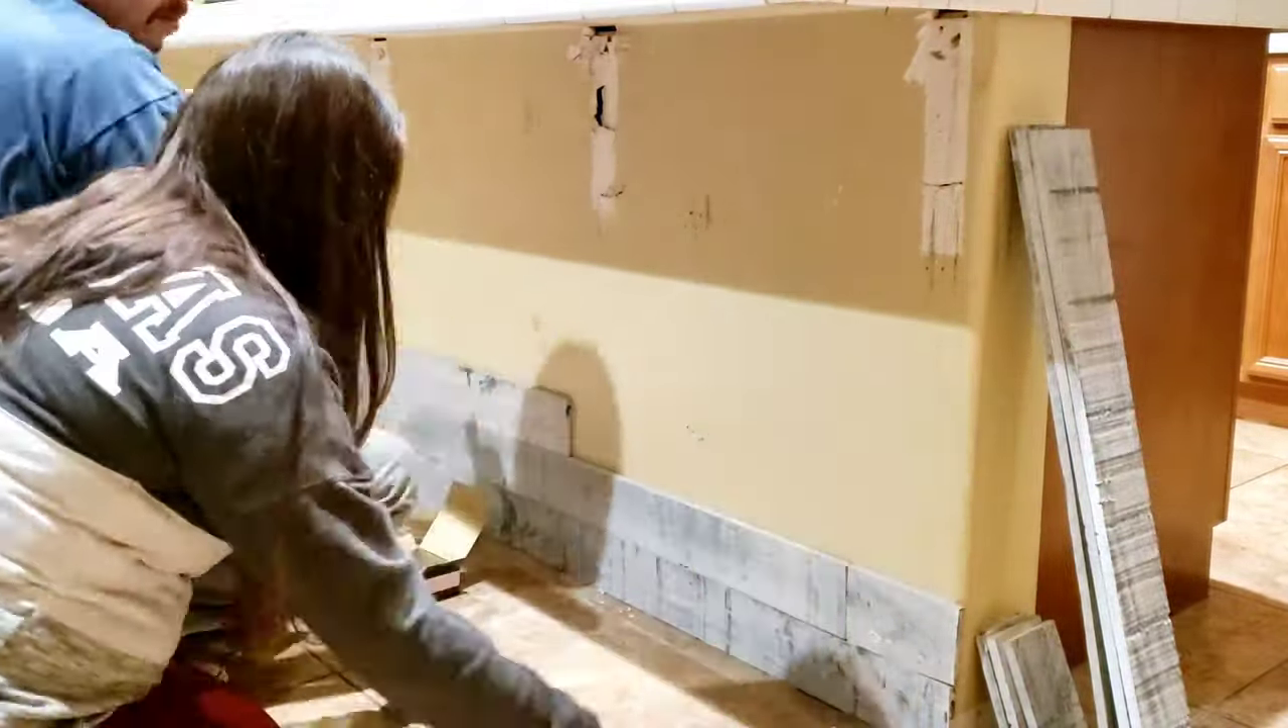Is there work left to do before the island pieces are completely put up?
Yes.